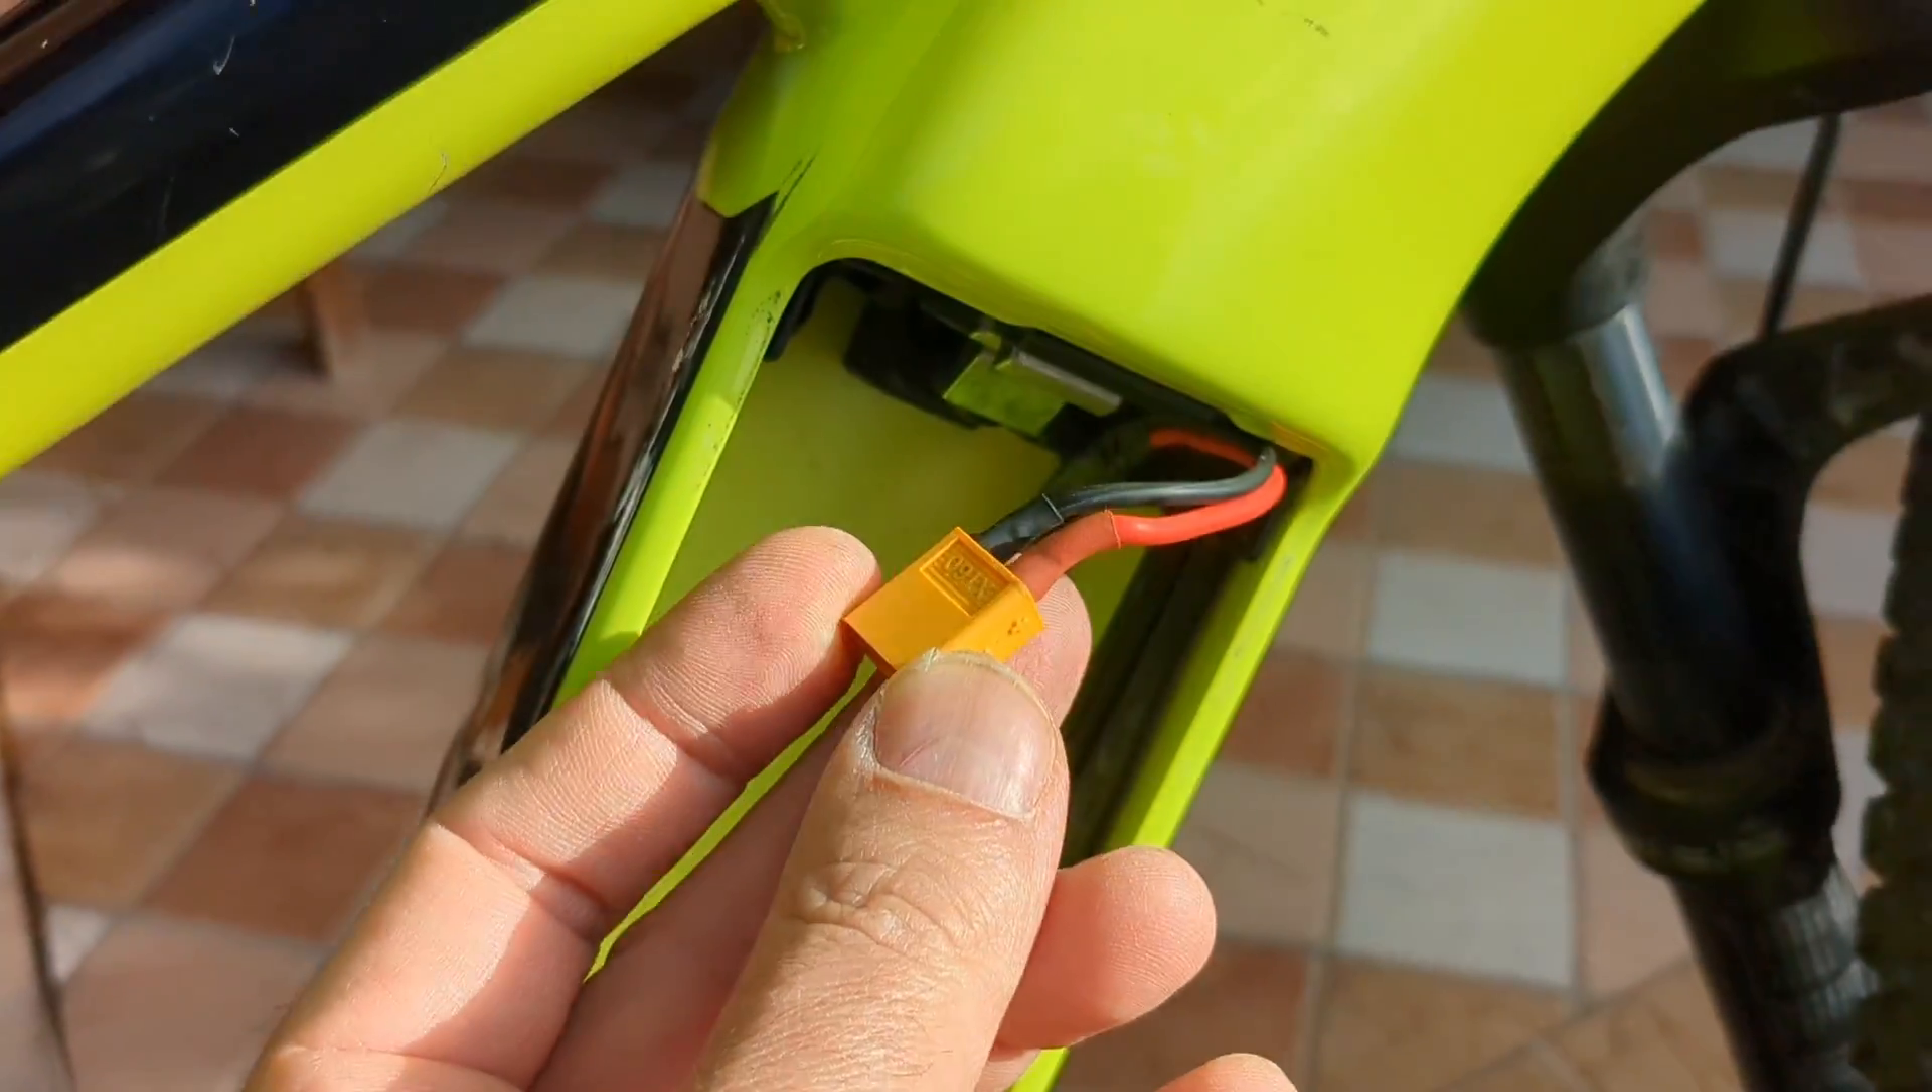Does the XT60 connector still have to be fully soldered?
No.